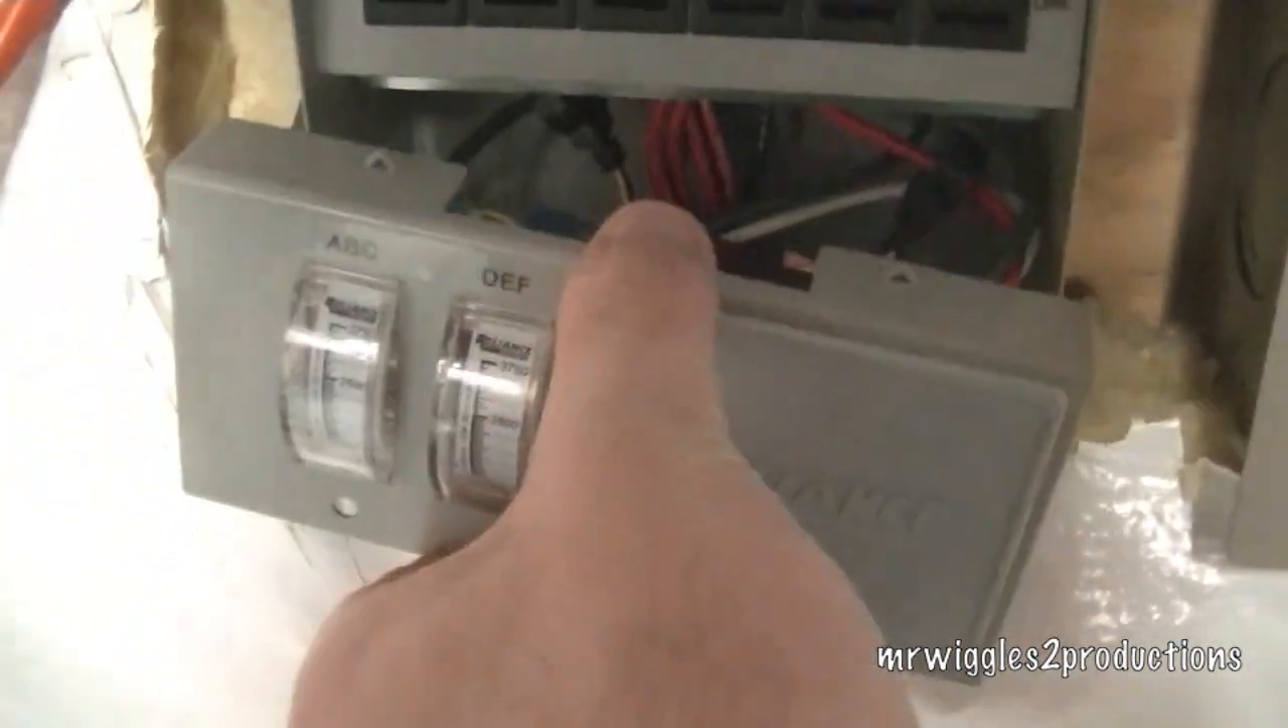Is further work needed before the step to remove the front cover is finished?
No.